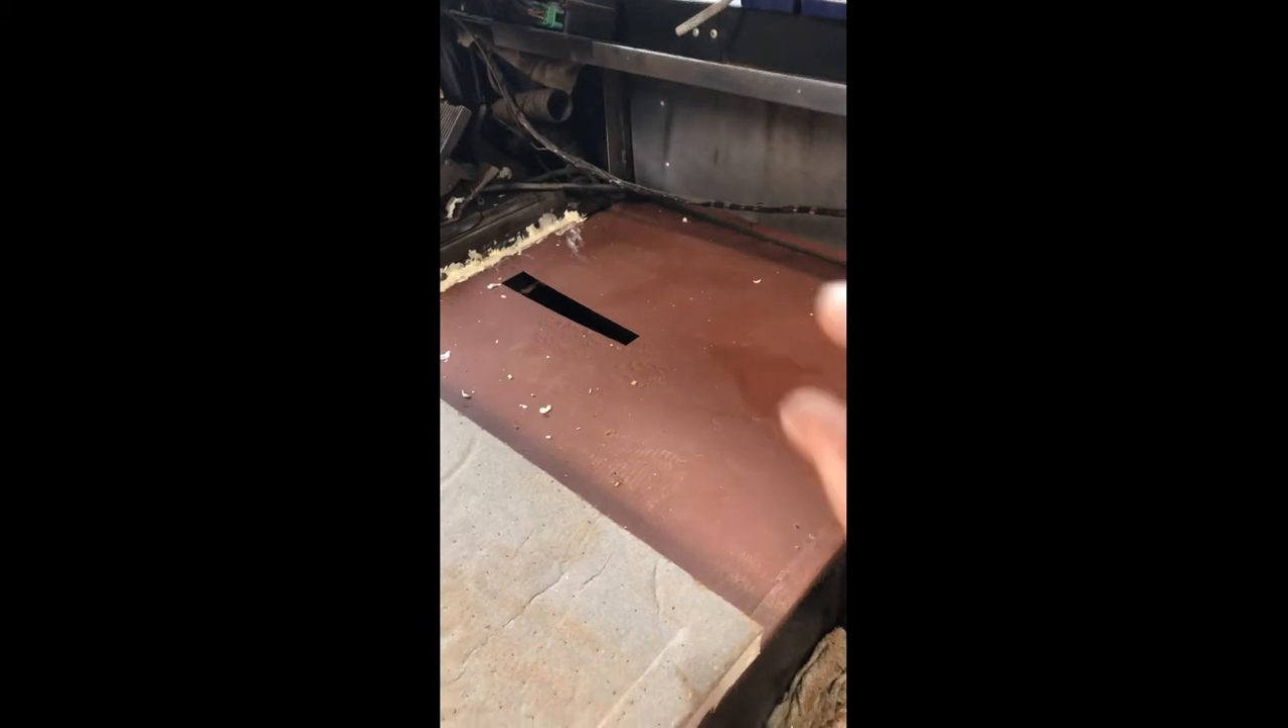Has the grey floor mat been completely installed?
No.